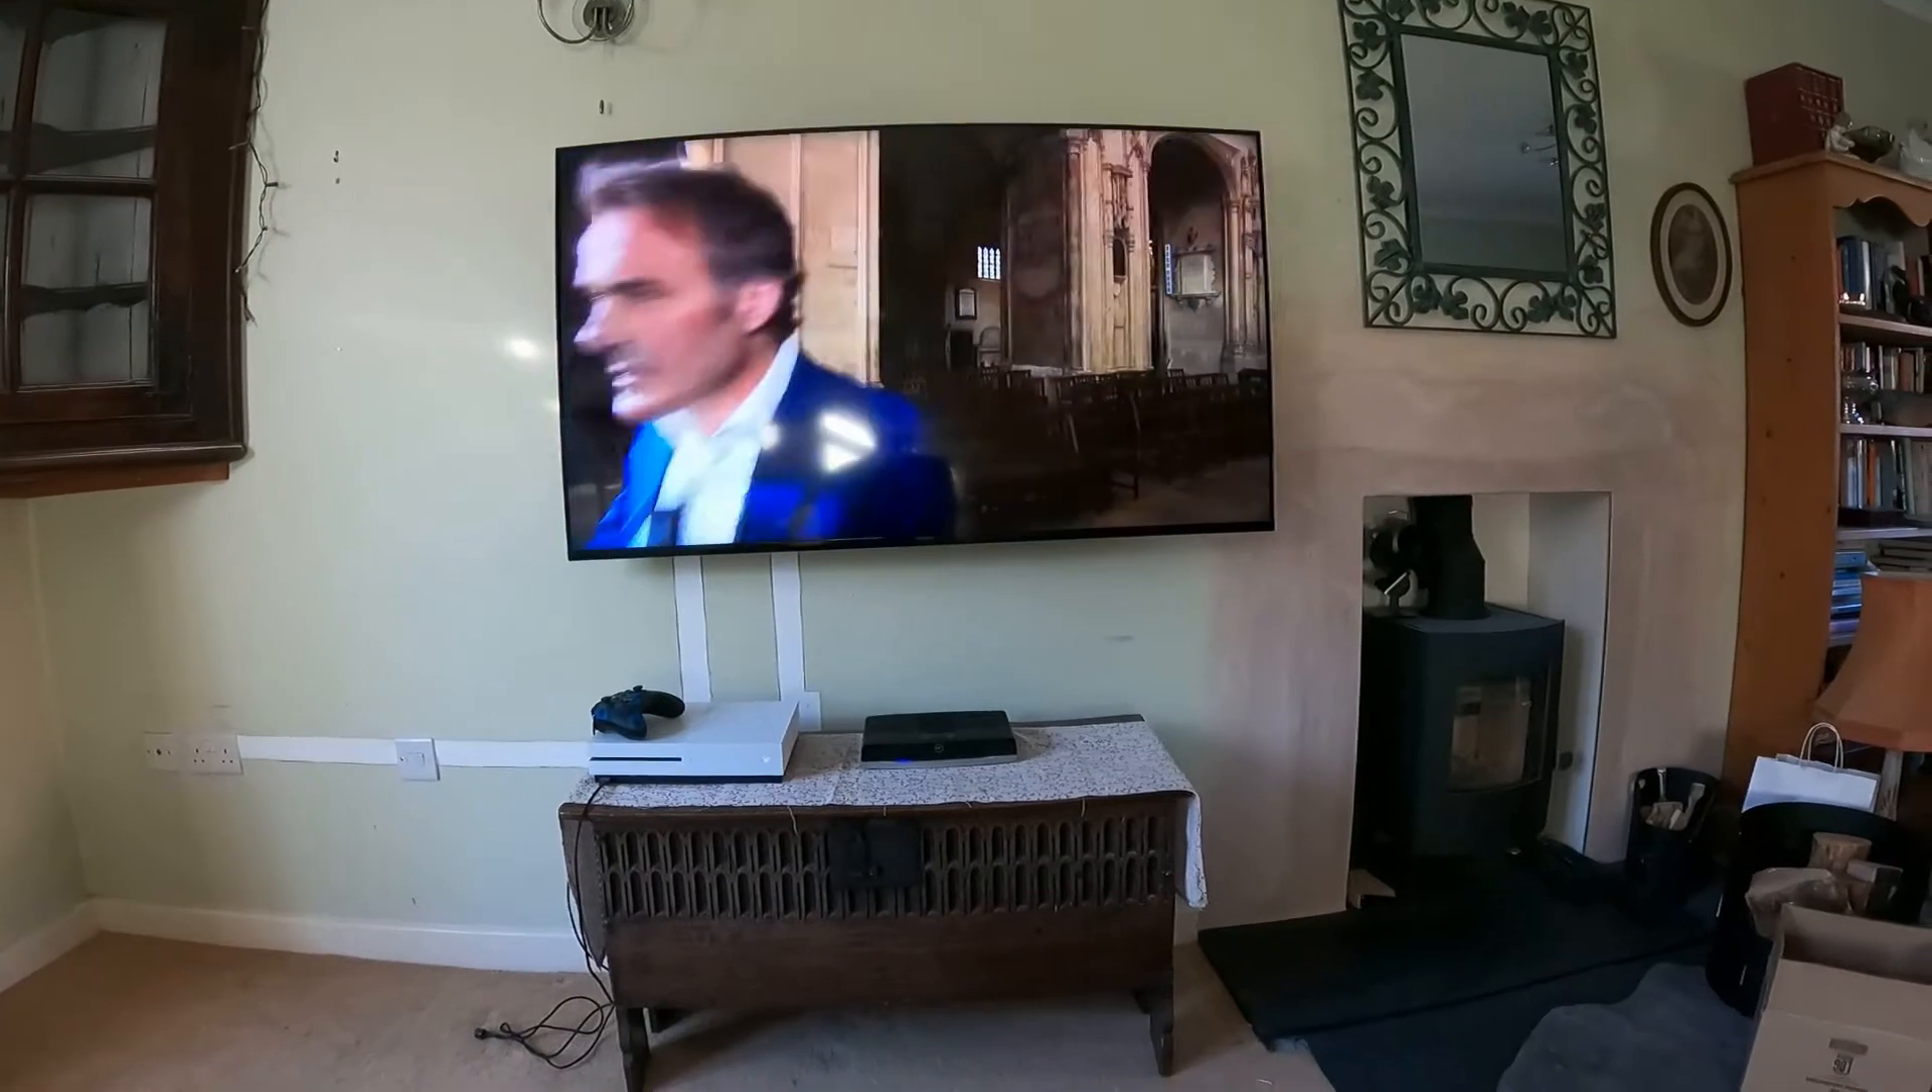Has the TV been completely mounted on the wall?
Yes.